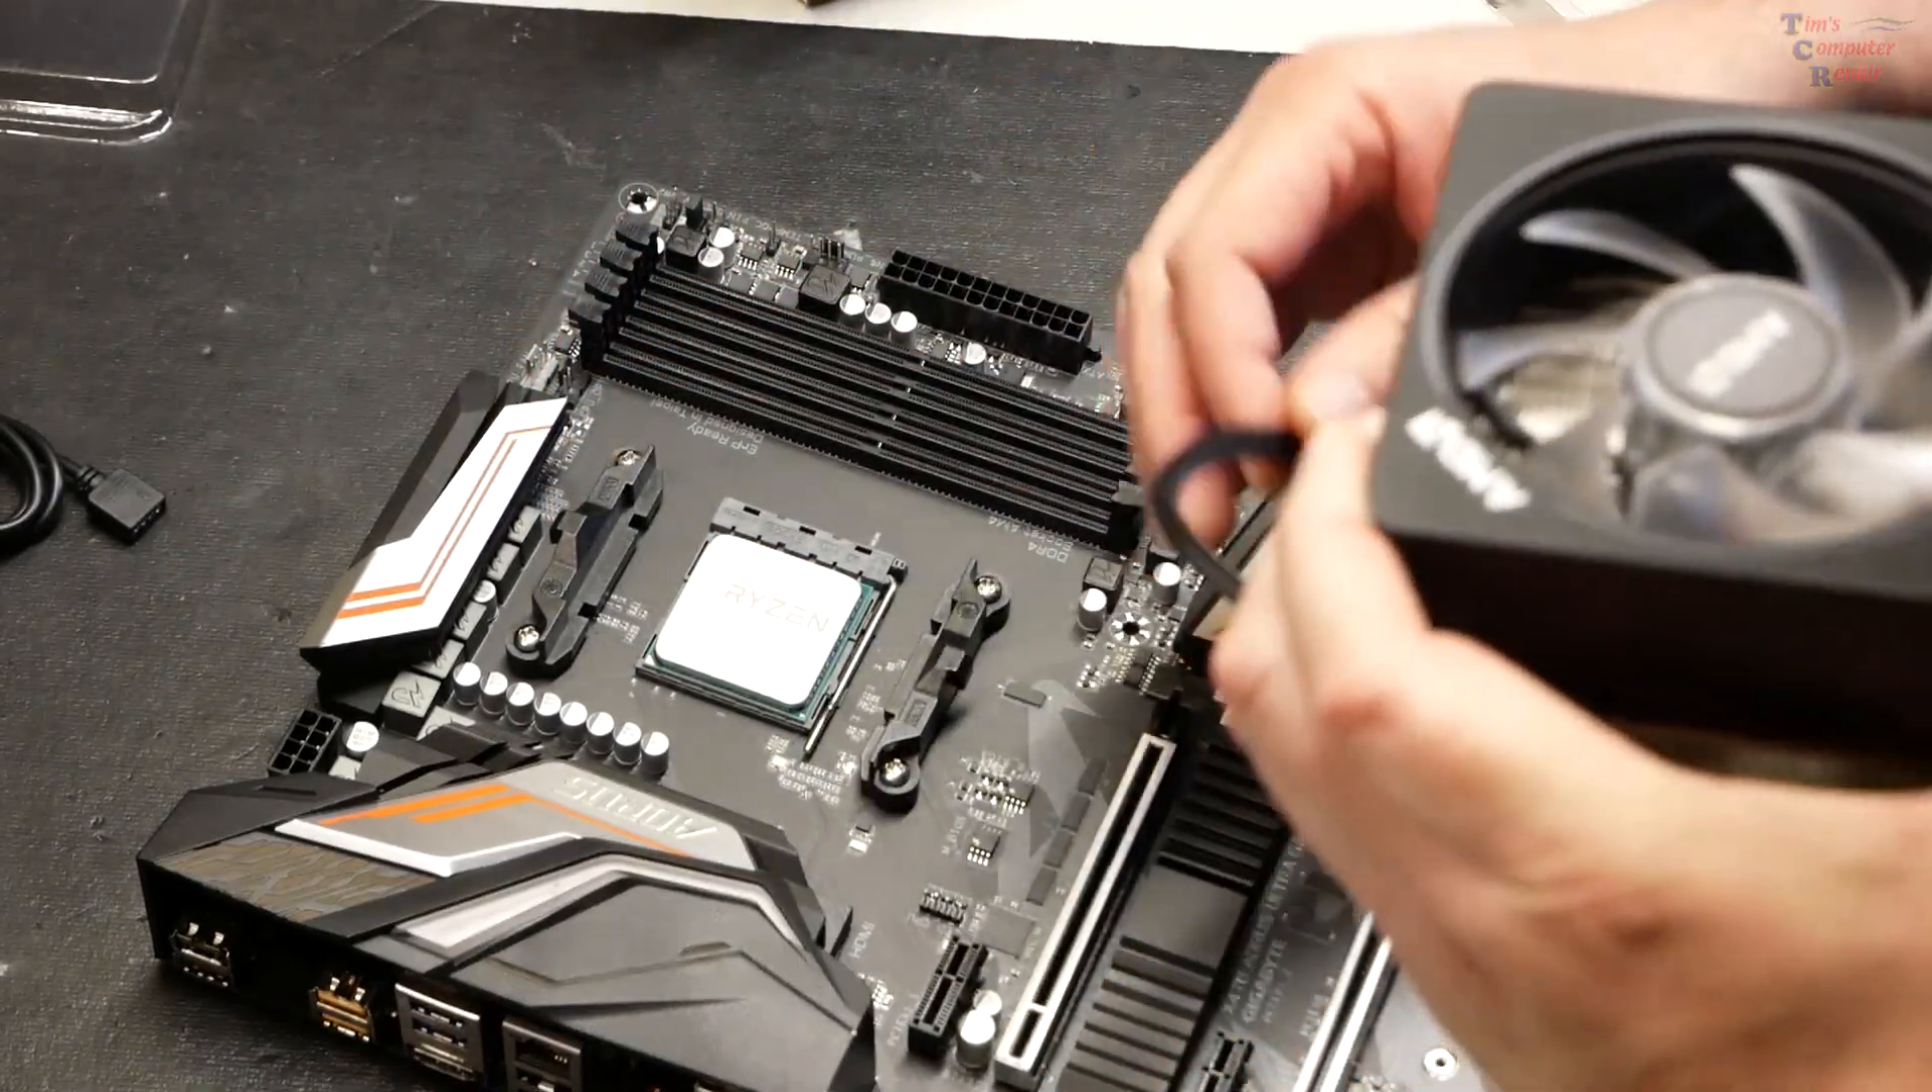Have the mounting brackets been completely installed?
Yes.